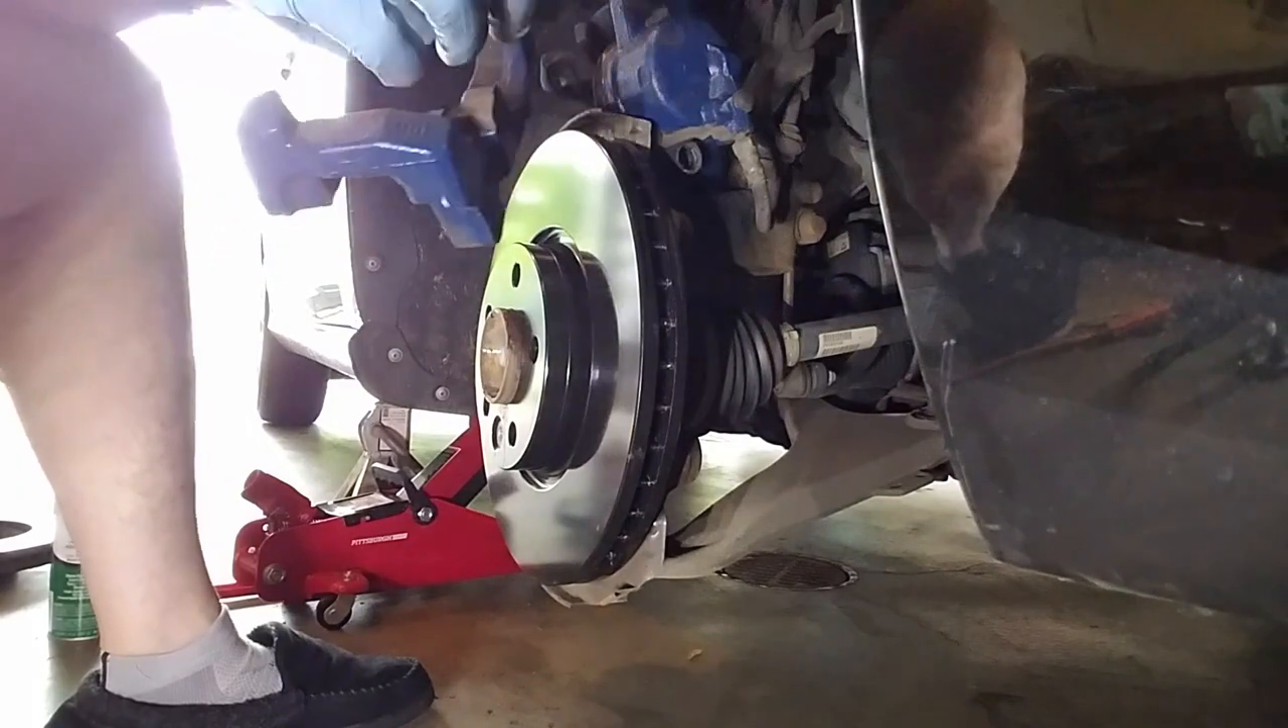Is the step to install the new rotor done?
Yes.